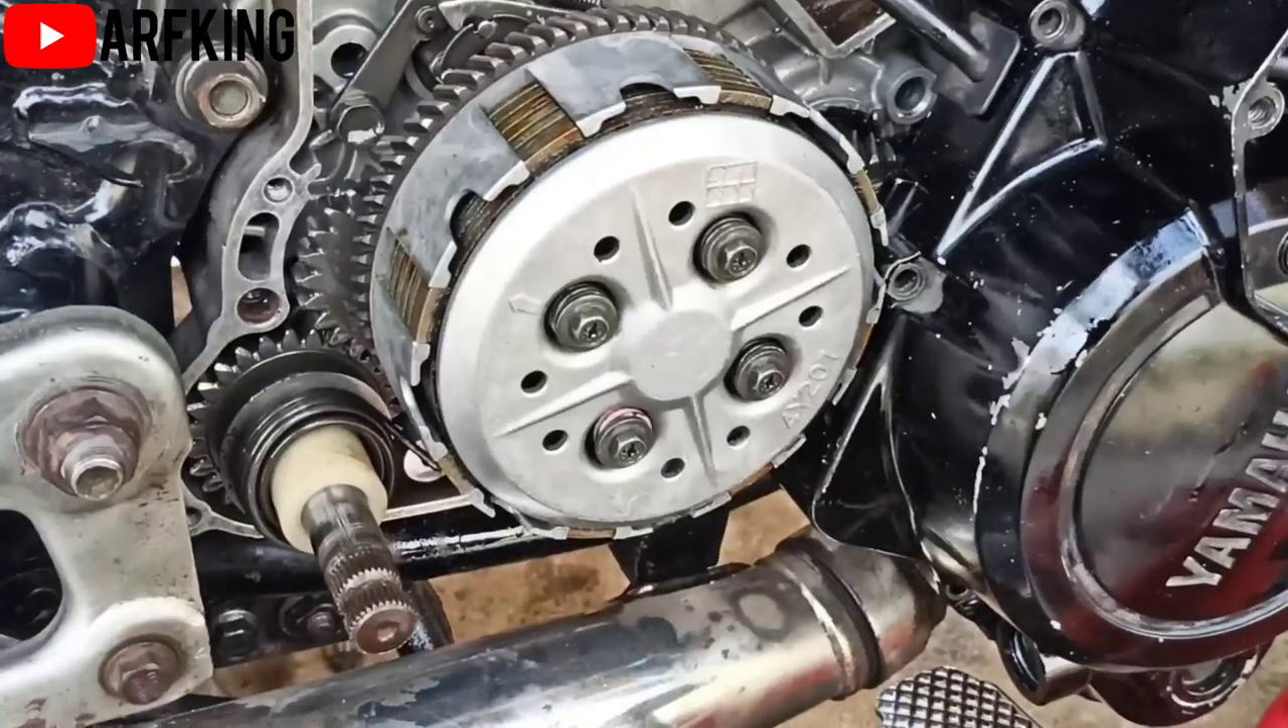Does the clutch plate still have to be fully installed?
No.